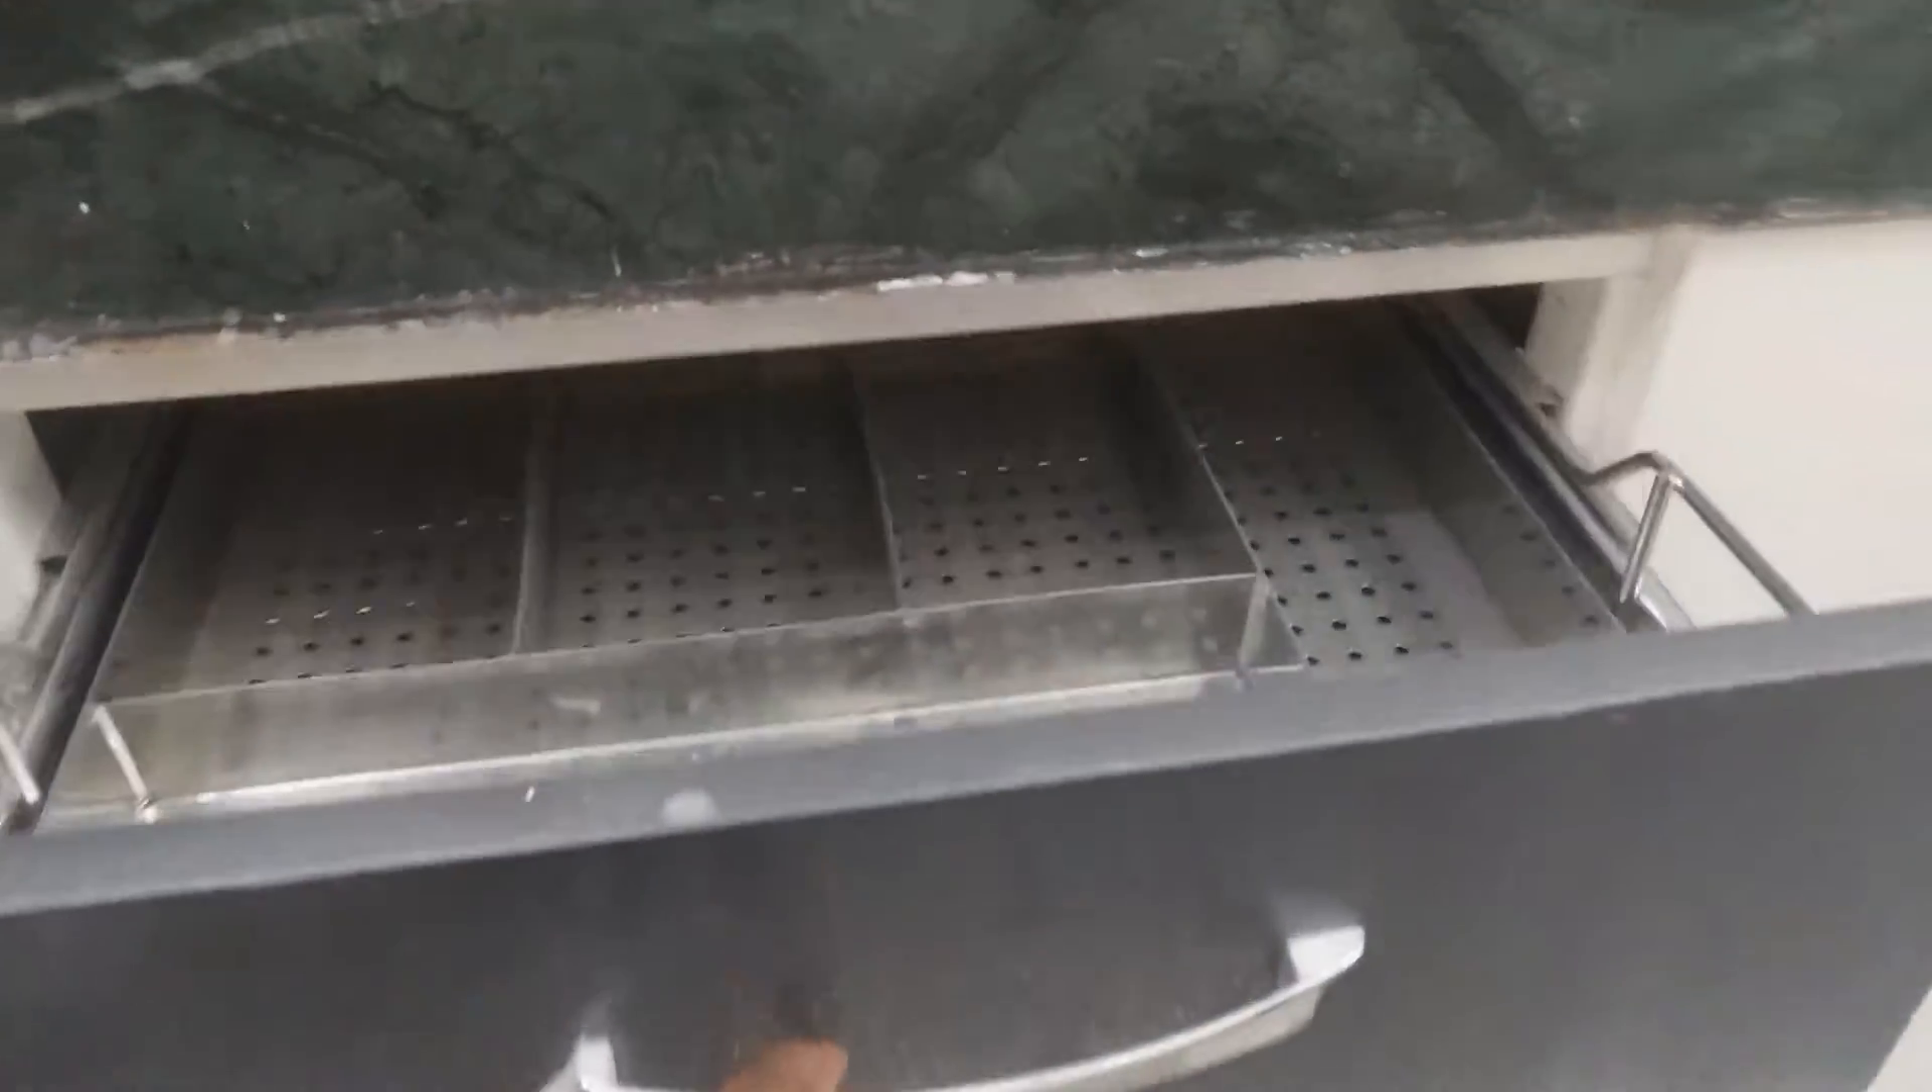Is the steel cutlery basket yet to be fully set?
No.